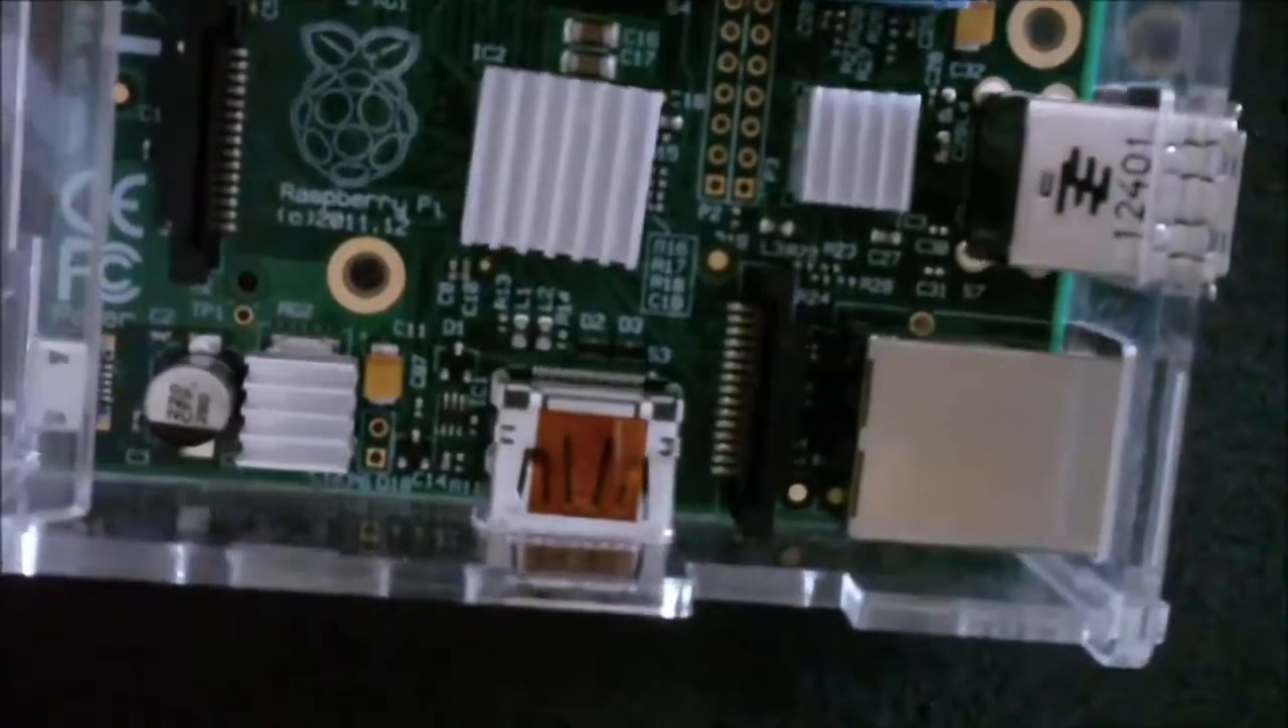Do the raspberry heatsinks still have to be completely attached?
No.